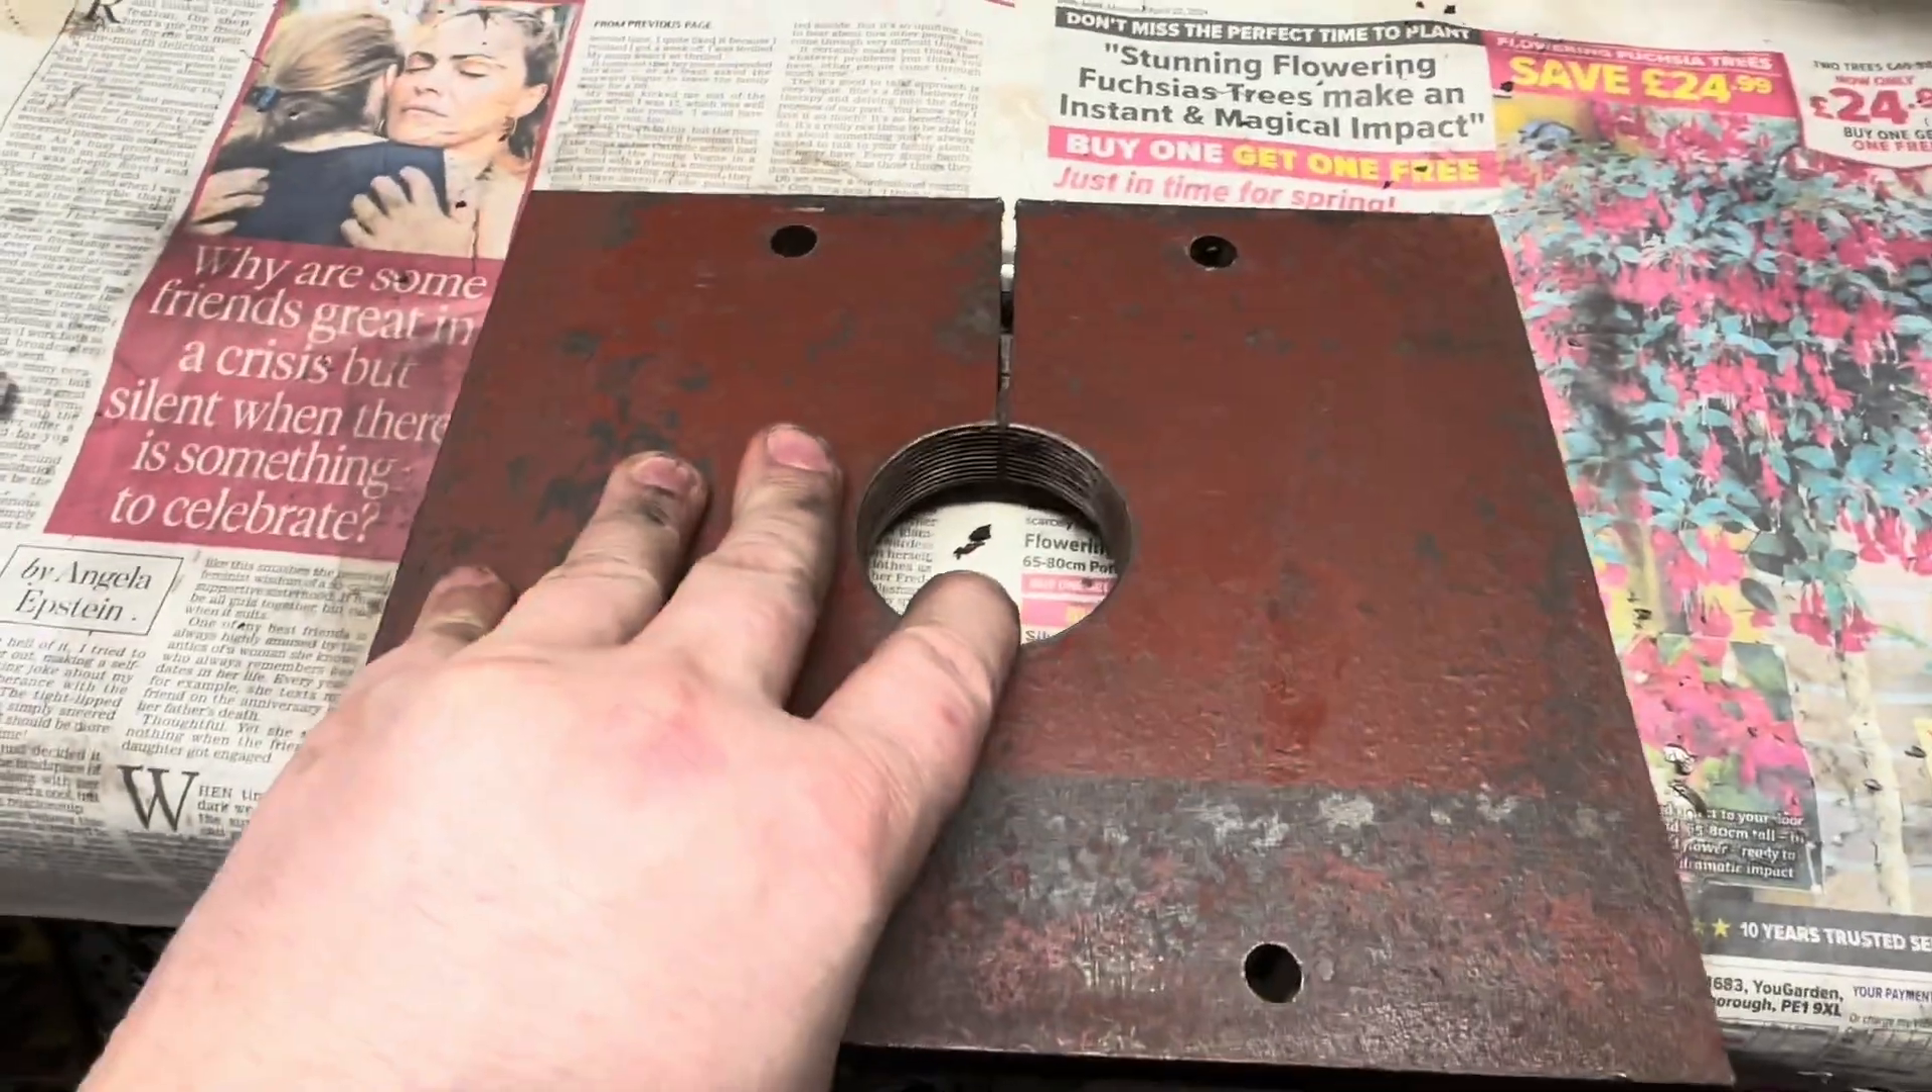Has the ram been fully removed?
Yes.